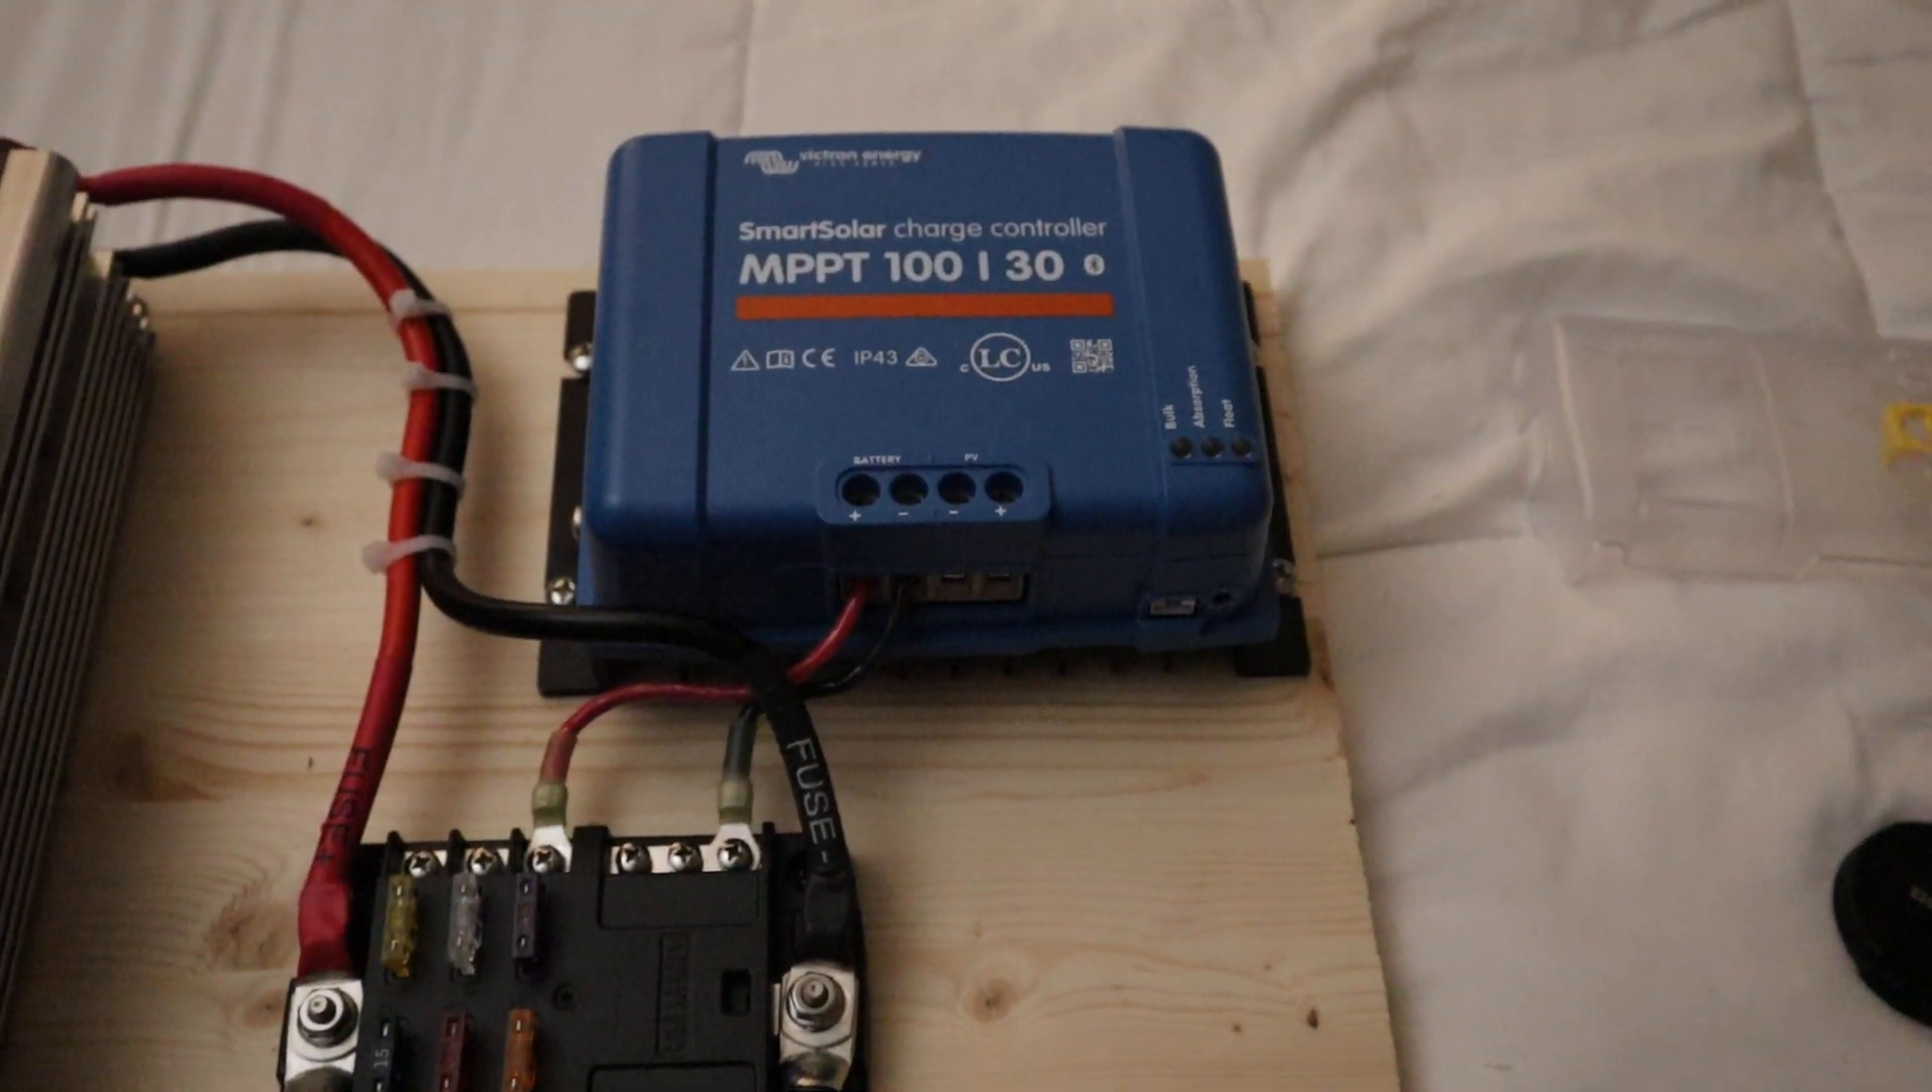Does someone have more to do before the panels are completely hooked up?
Yes.